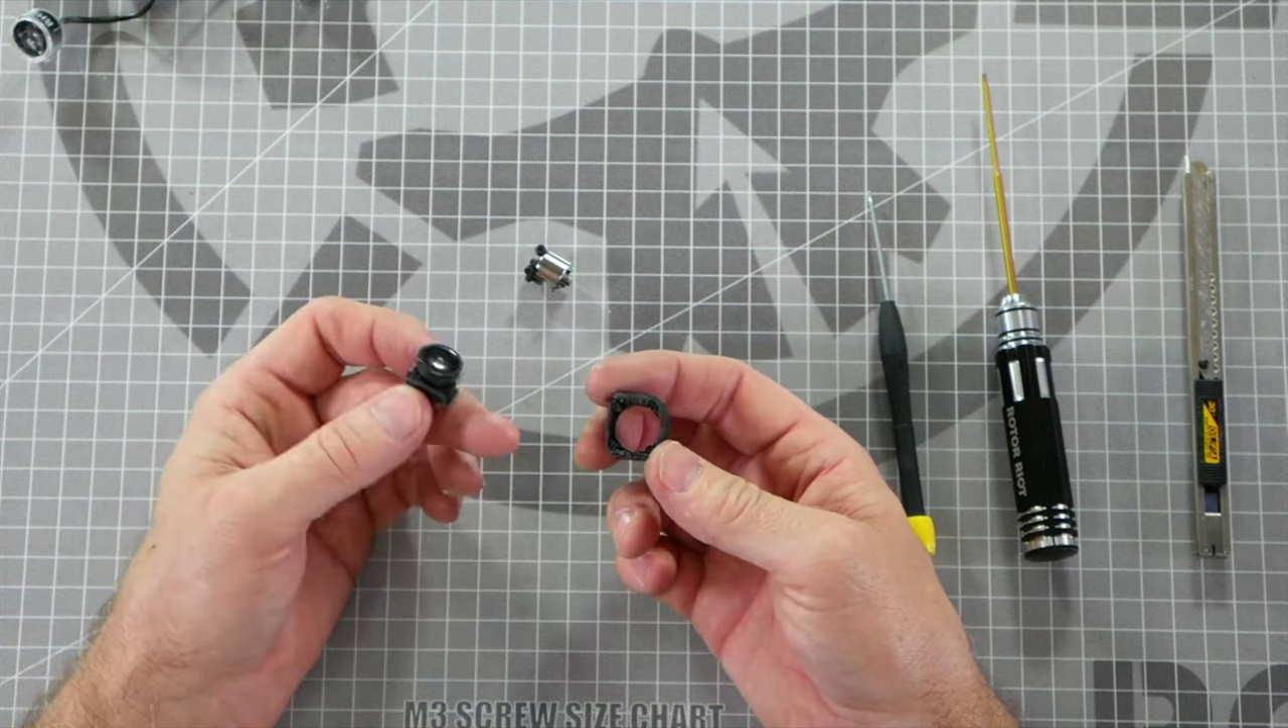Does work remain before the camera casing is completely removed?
No.